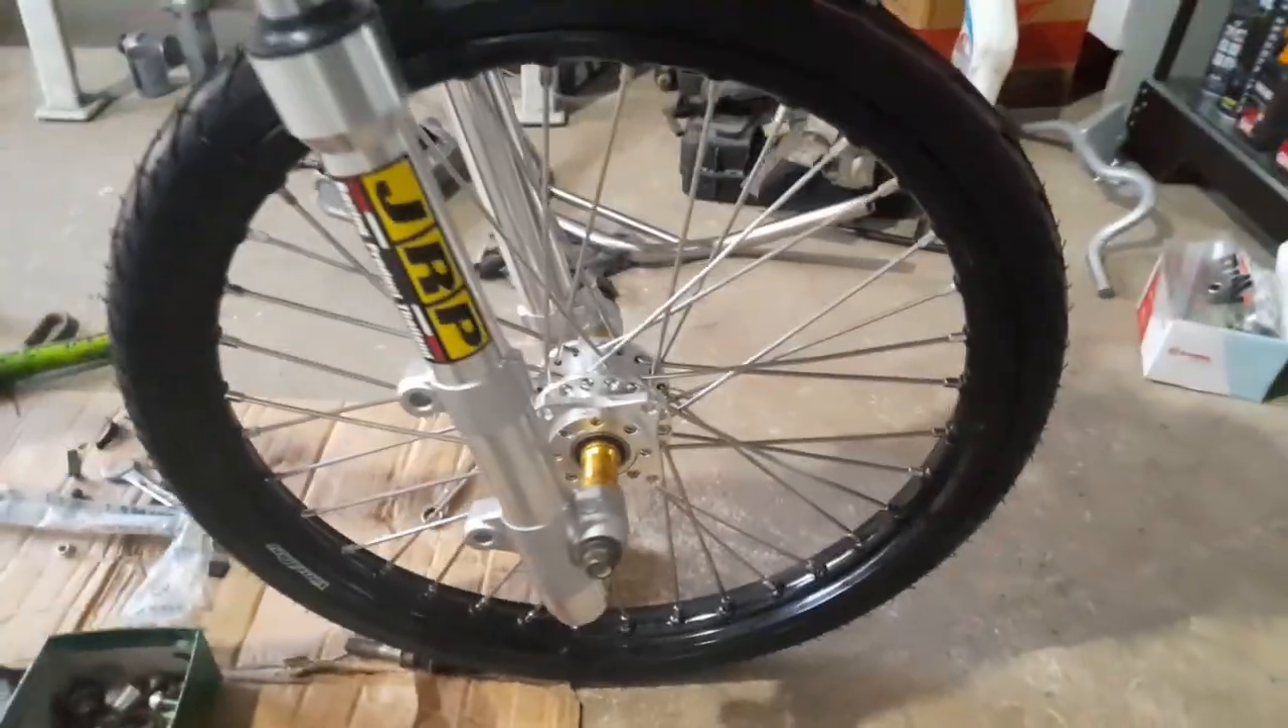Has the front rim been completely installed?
Yes.